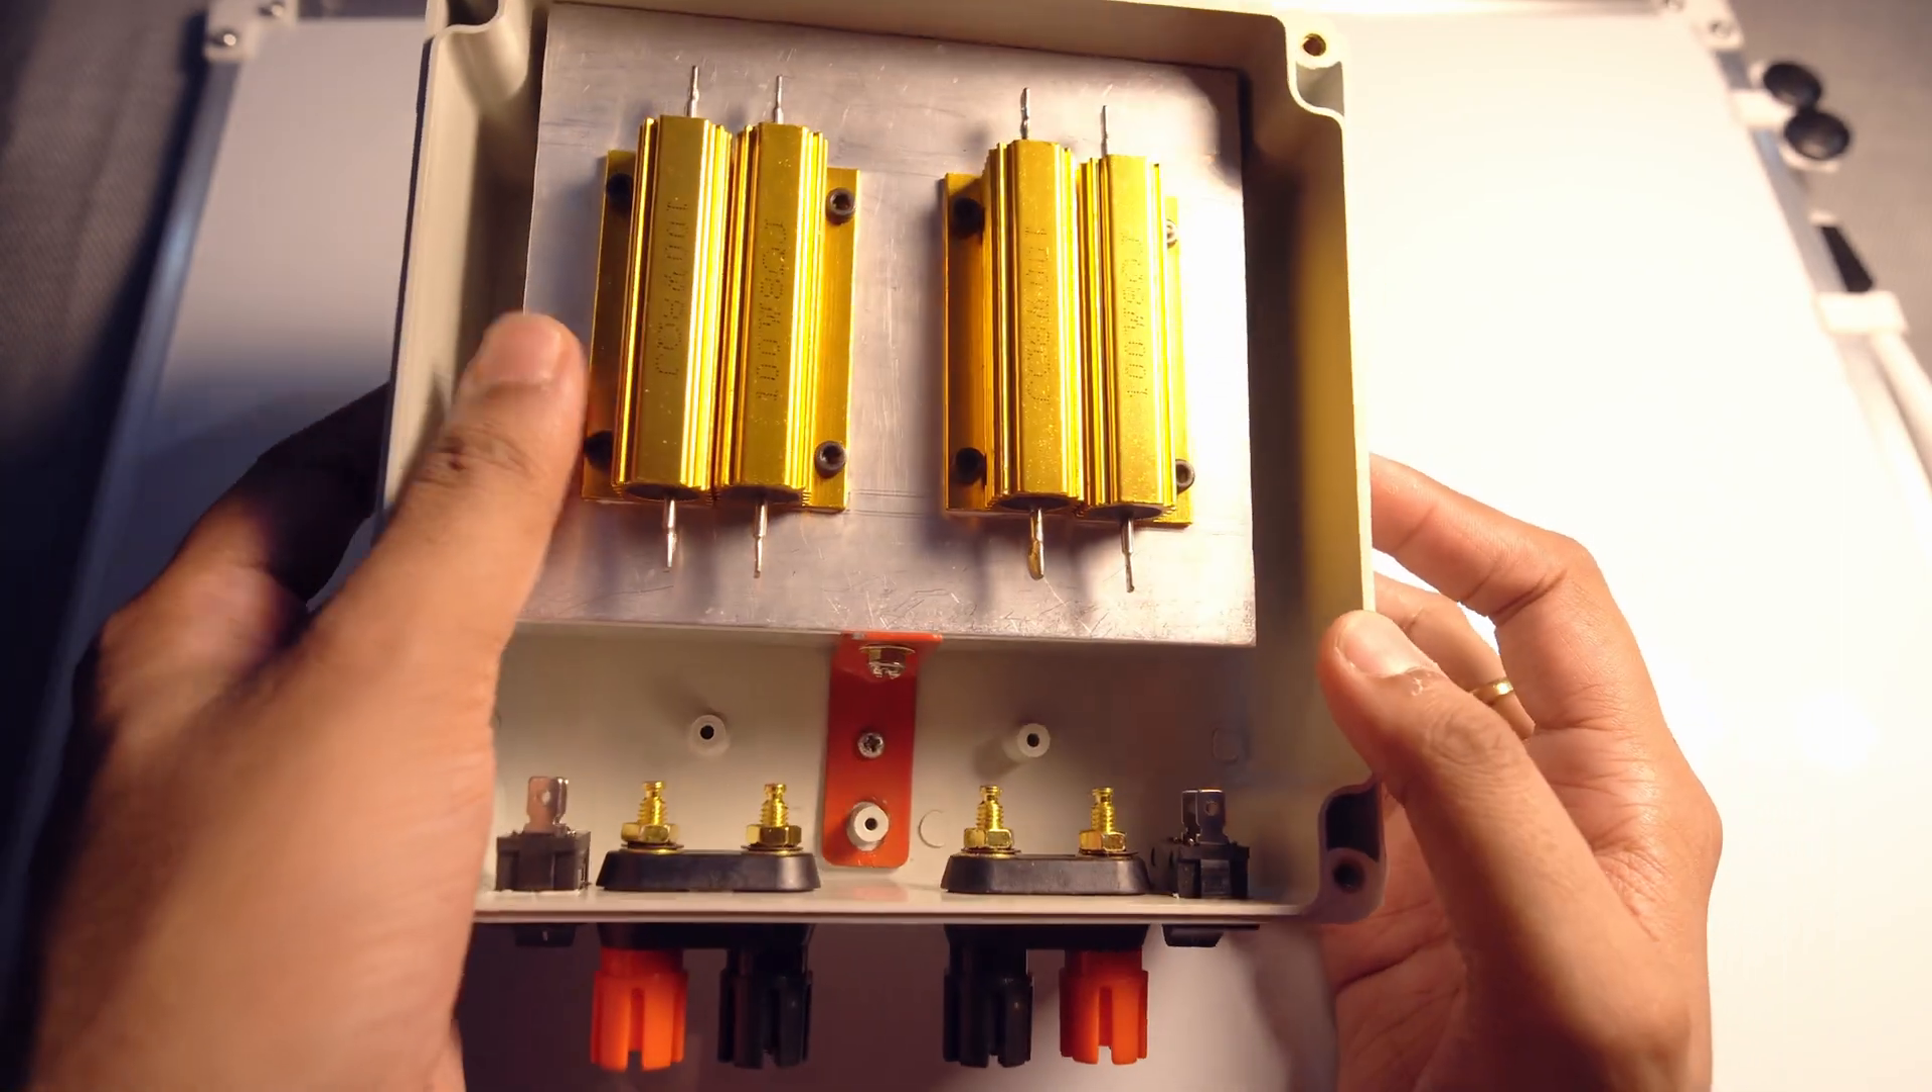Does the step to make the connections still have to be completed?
Yes.